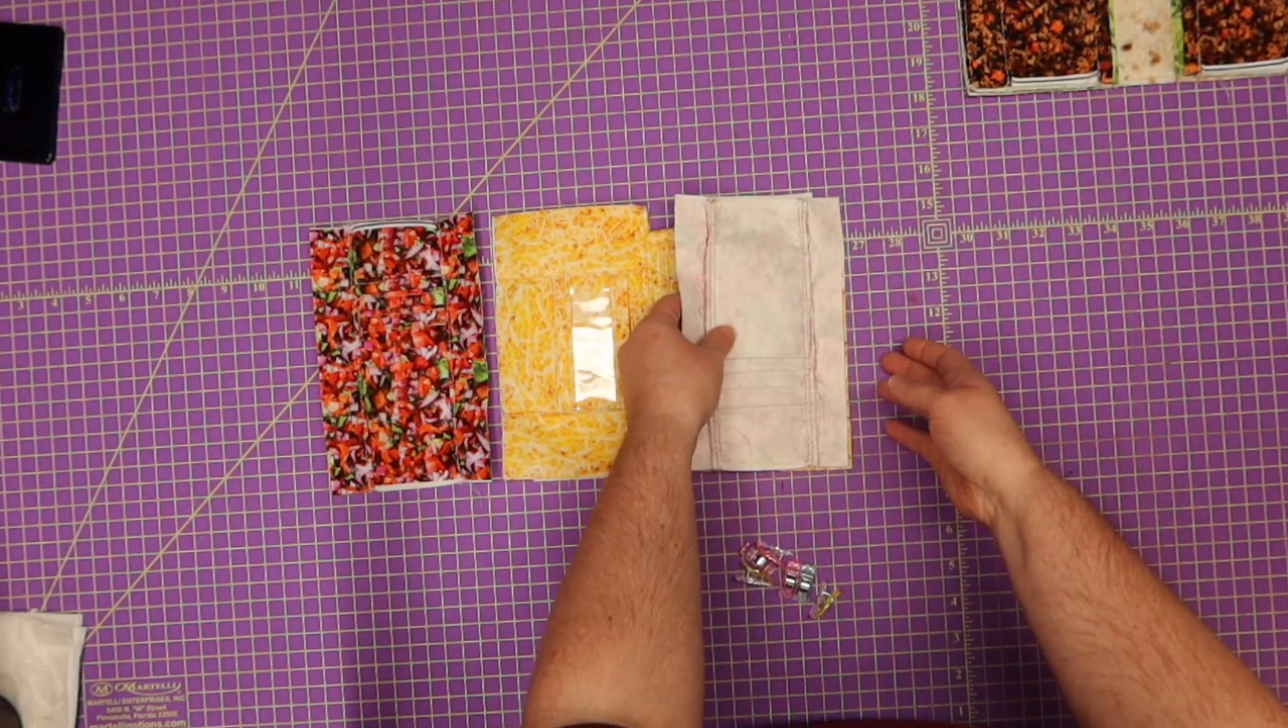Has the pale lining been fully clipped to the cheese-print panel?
No.